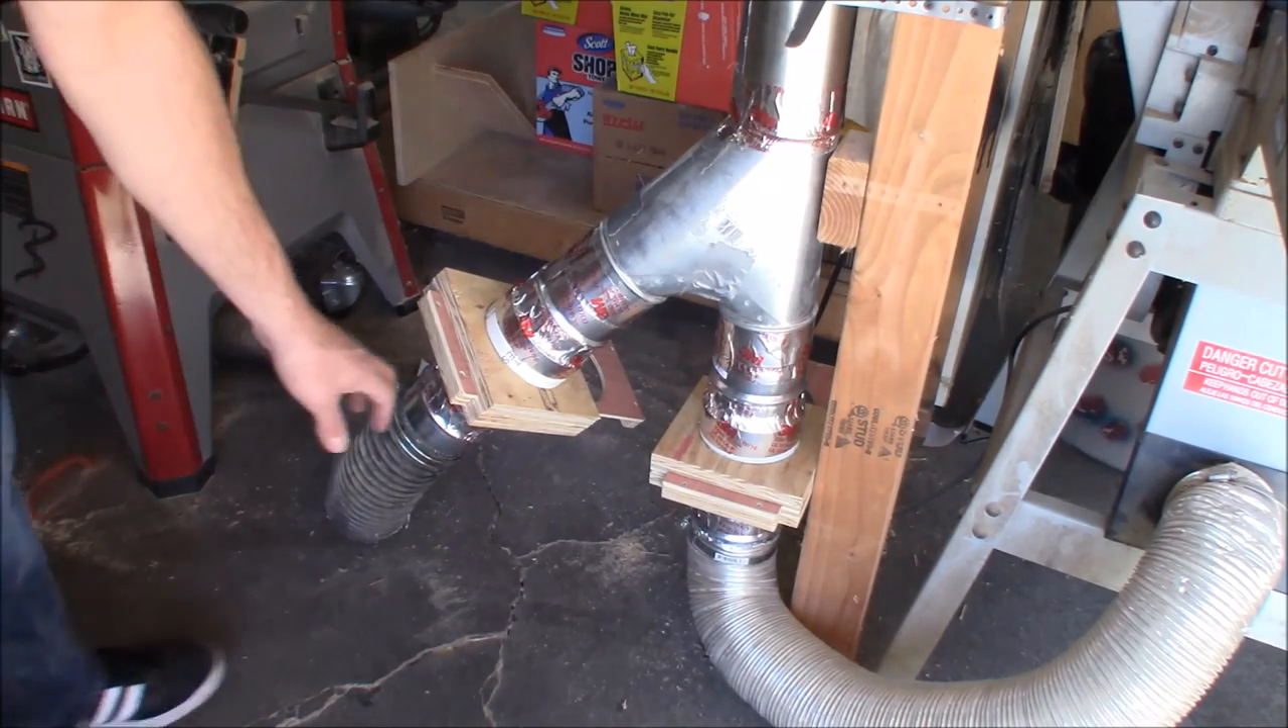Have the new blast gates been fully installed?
Yes.